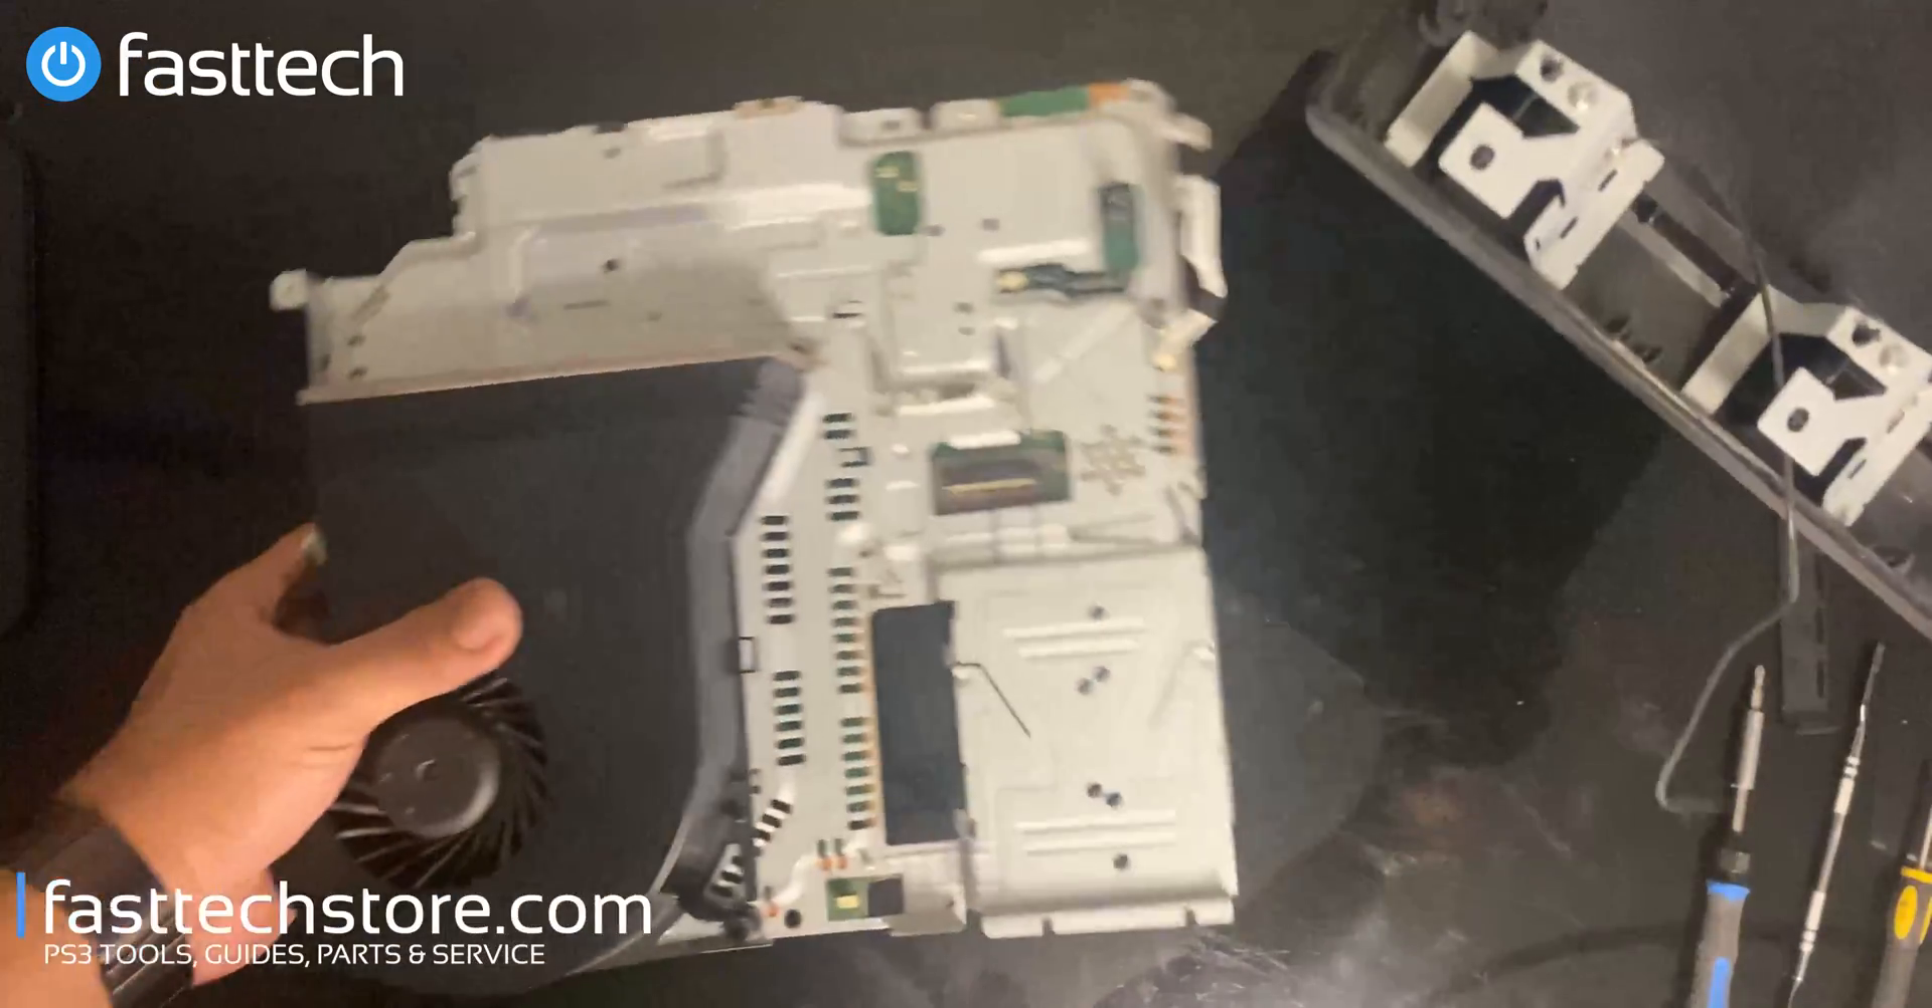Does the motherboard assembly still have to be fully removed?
No.